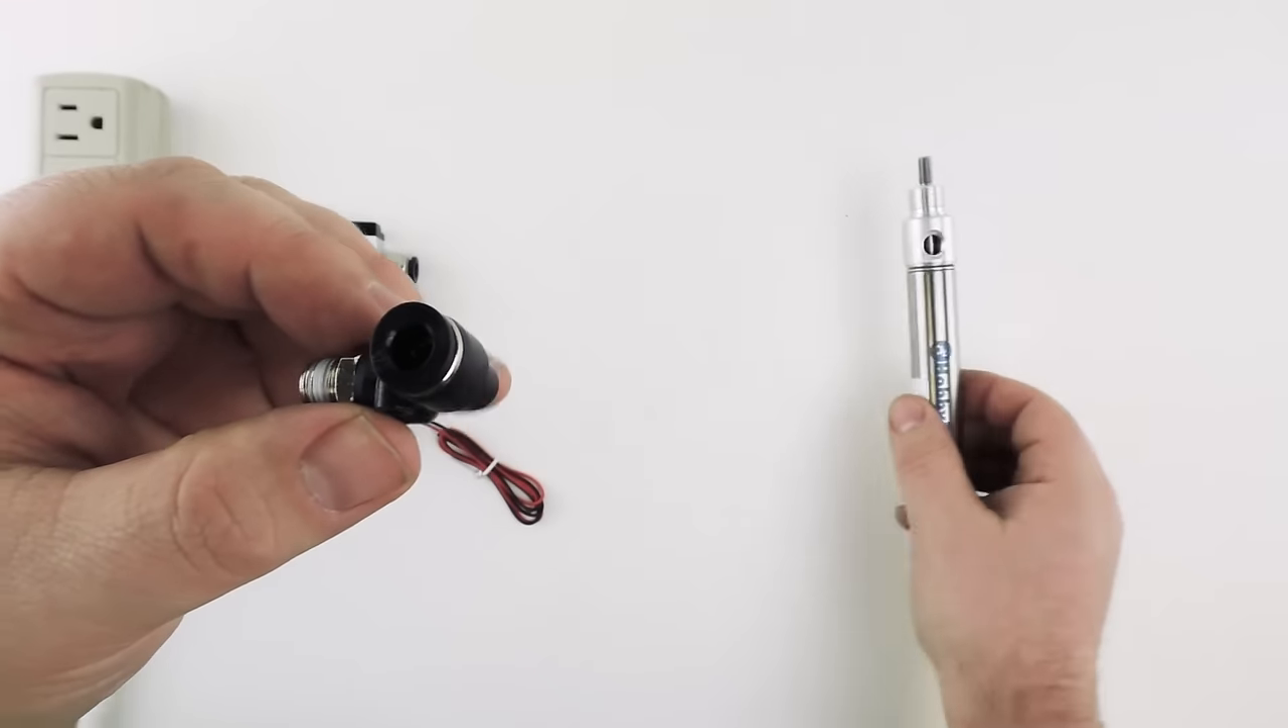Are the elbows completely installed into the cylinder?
No.